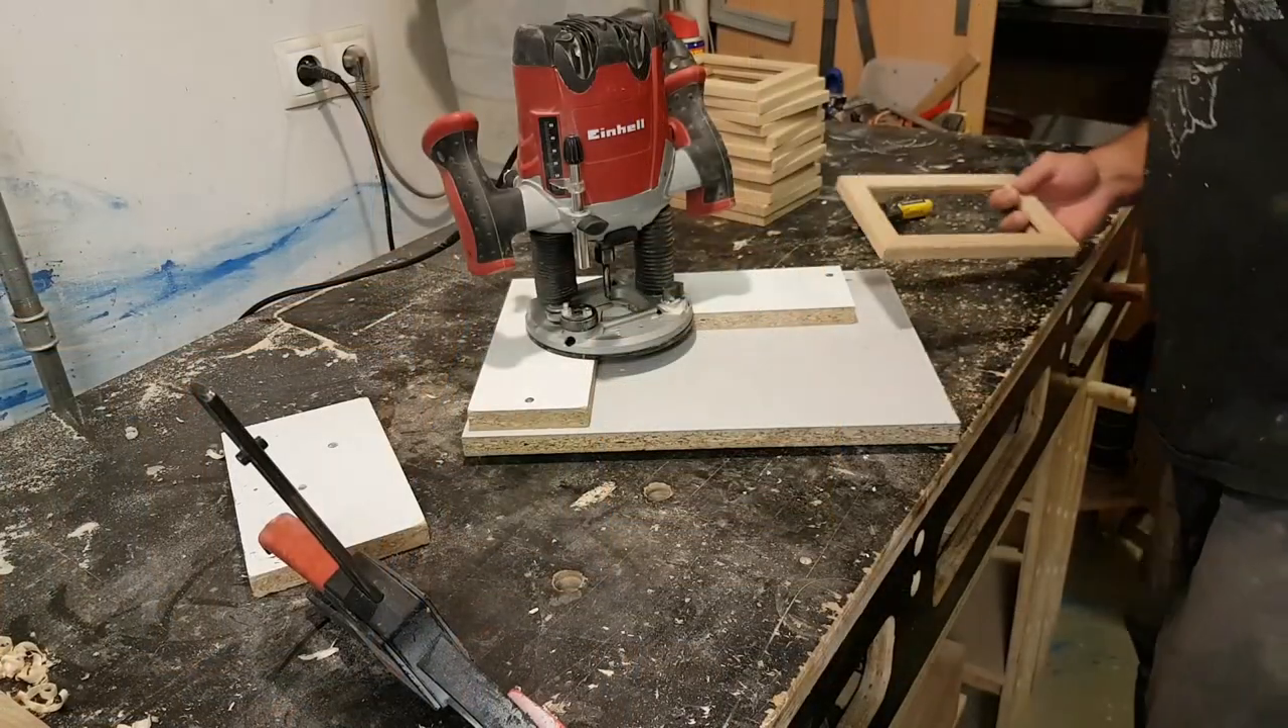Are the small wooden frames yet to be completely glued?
No.